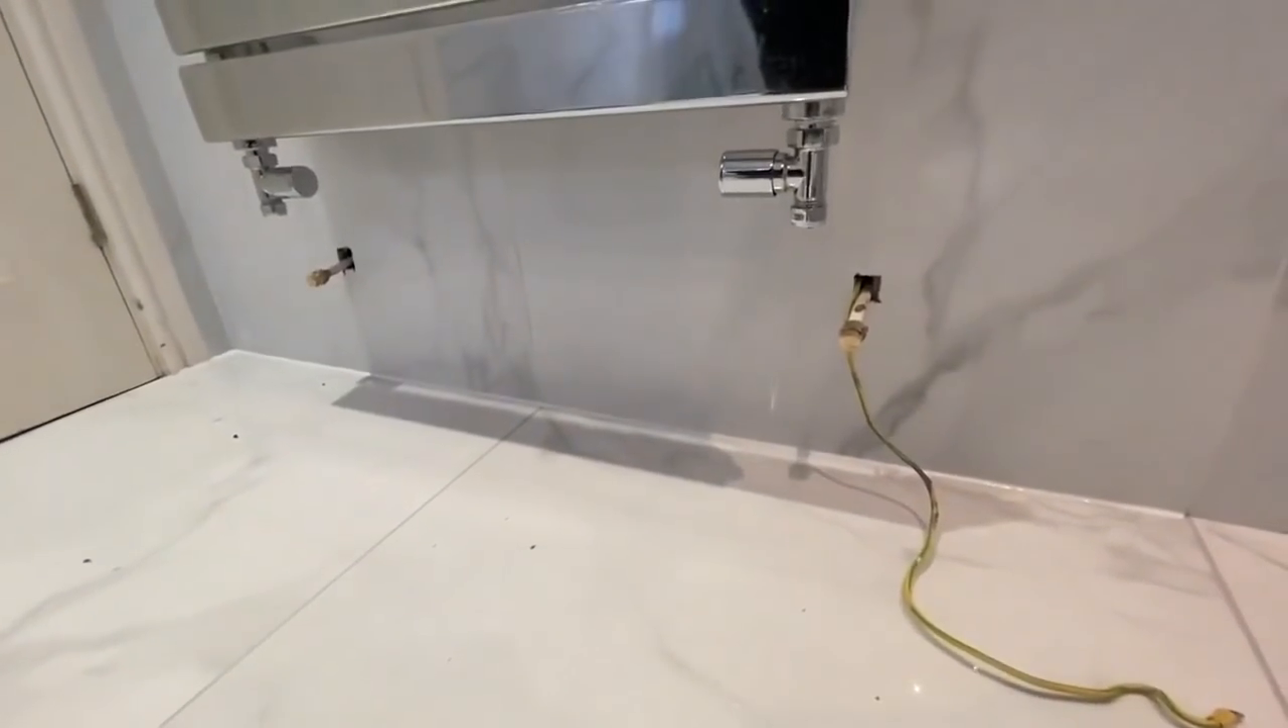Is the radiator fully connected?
No.